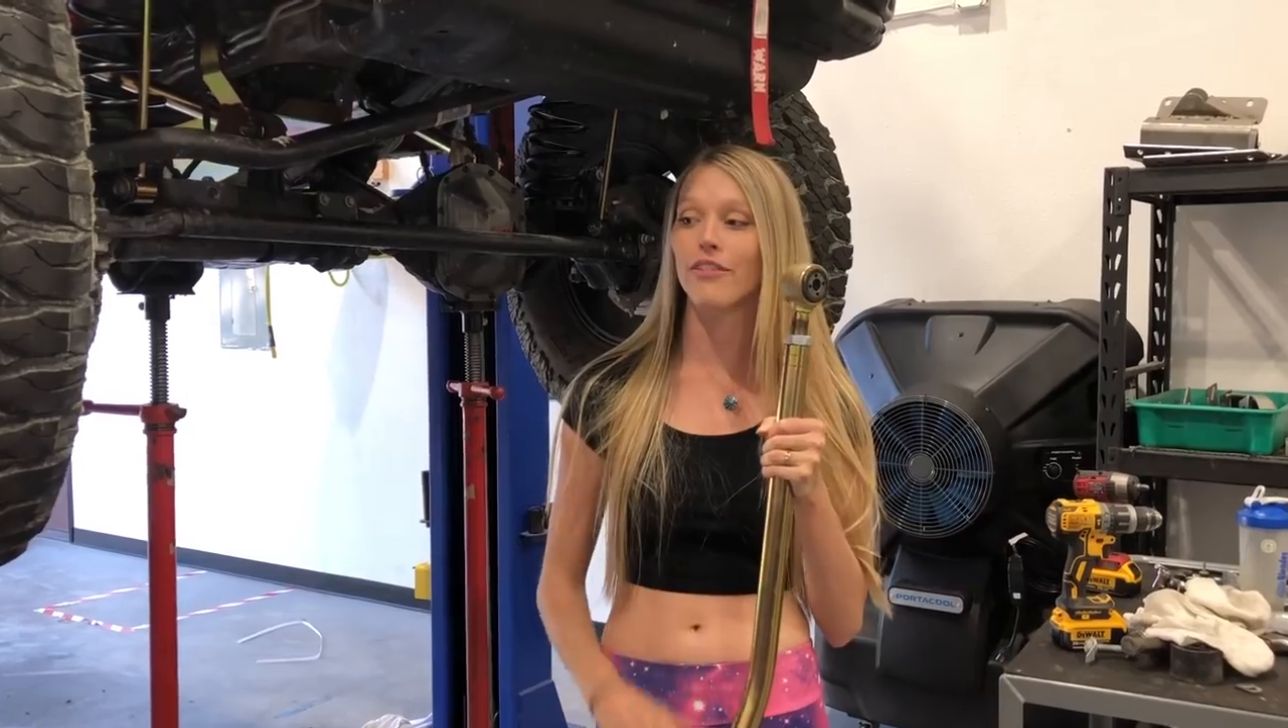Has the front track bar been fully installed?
No.